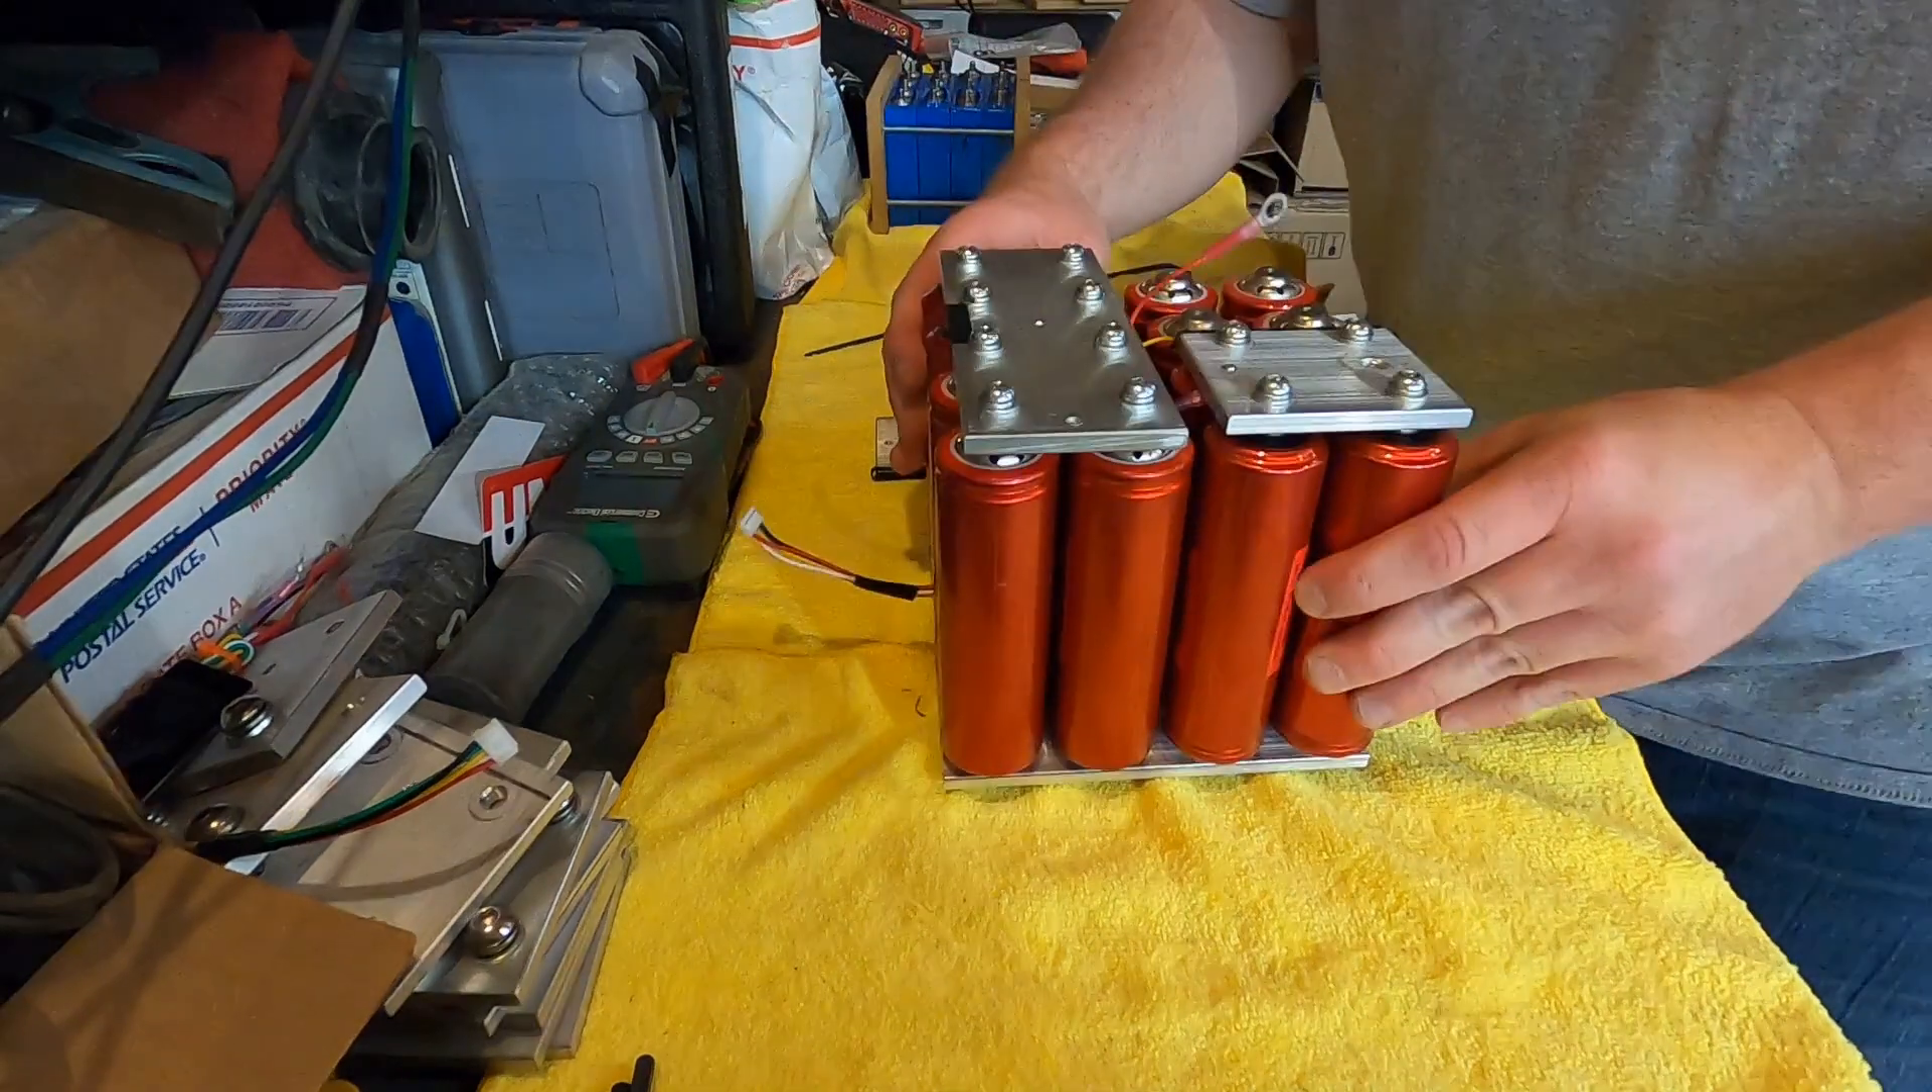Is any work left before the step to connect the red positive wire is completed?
Yes.